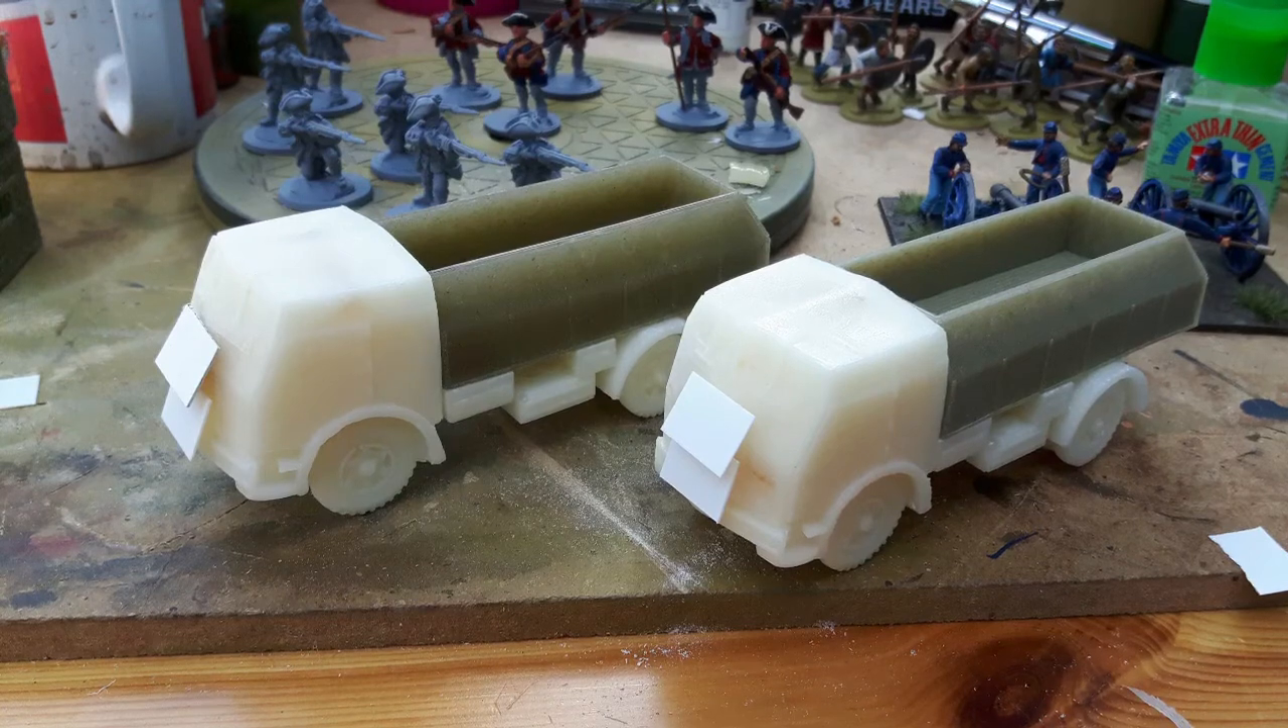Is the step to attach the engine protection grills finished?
Yes.